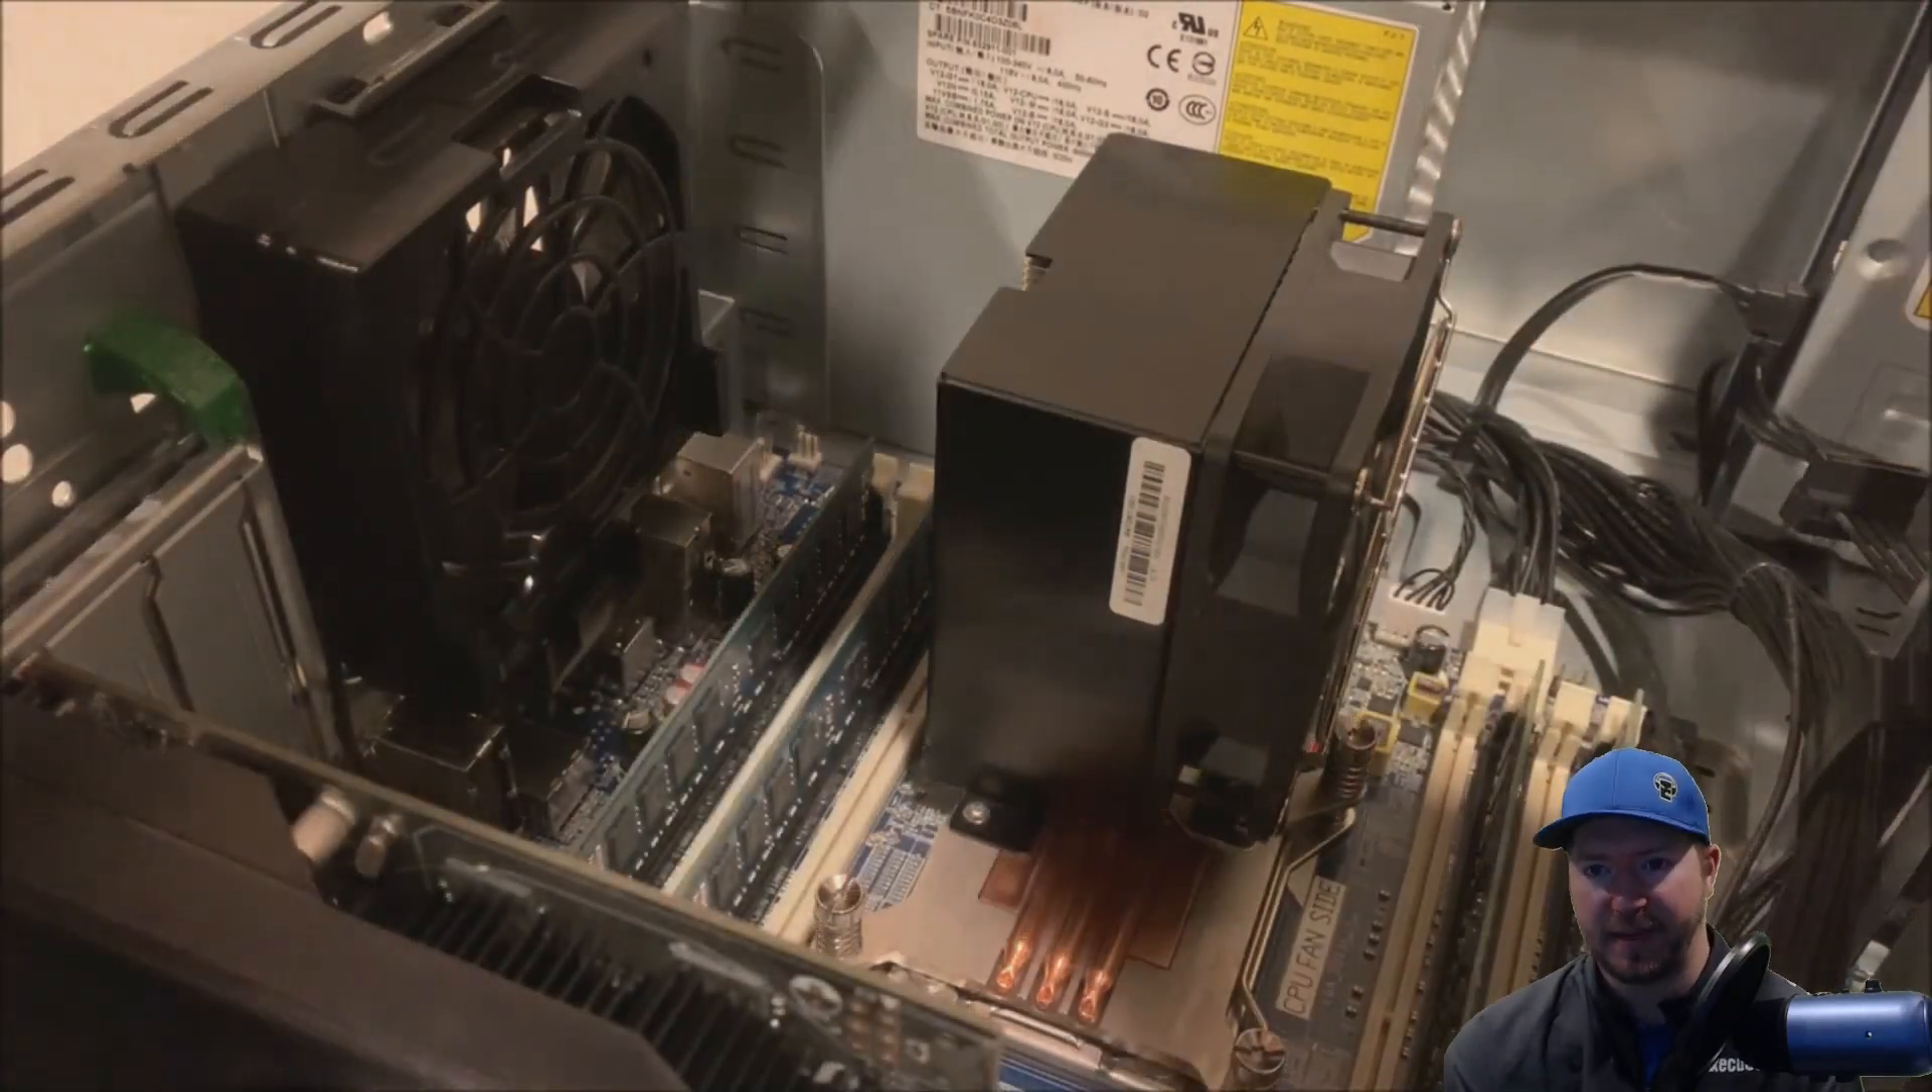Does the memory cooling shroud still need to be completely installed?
Yes.